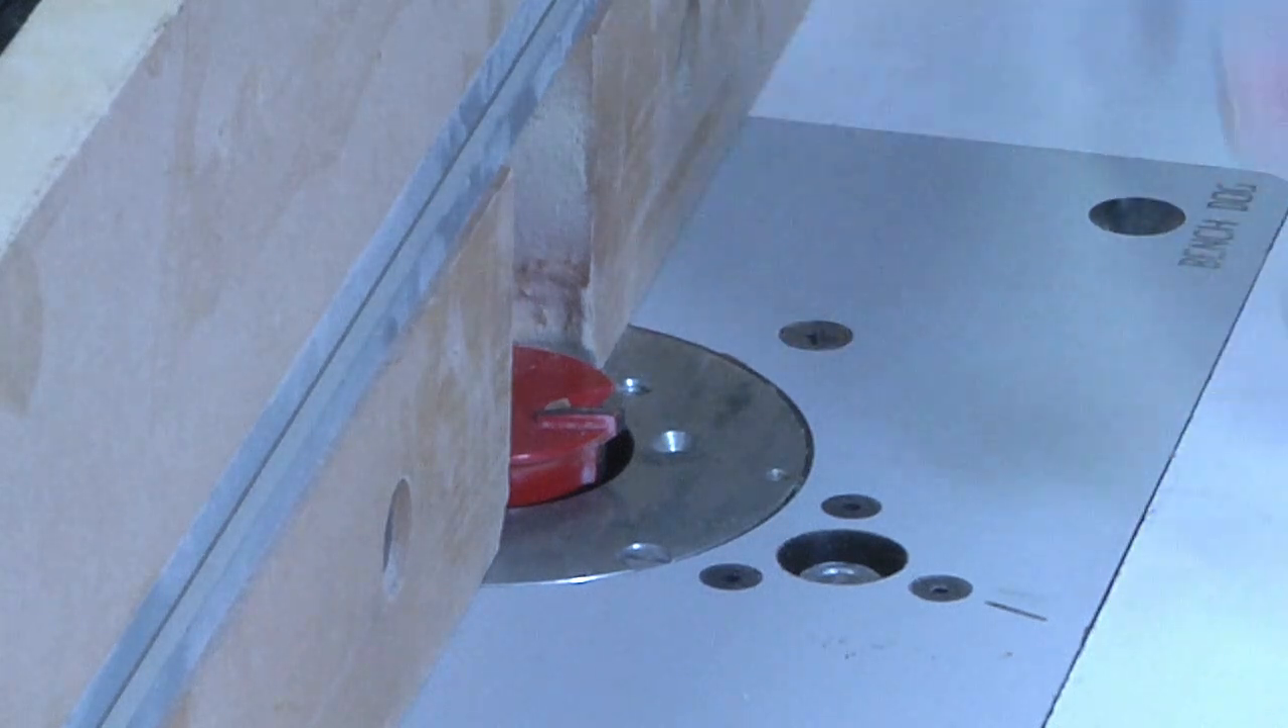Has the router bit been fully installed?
Yes.